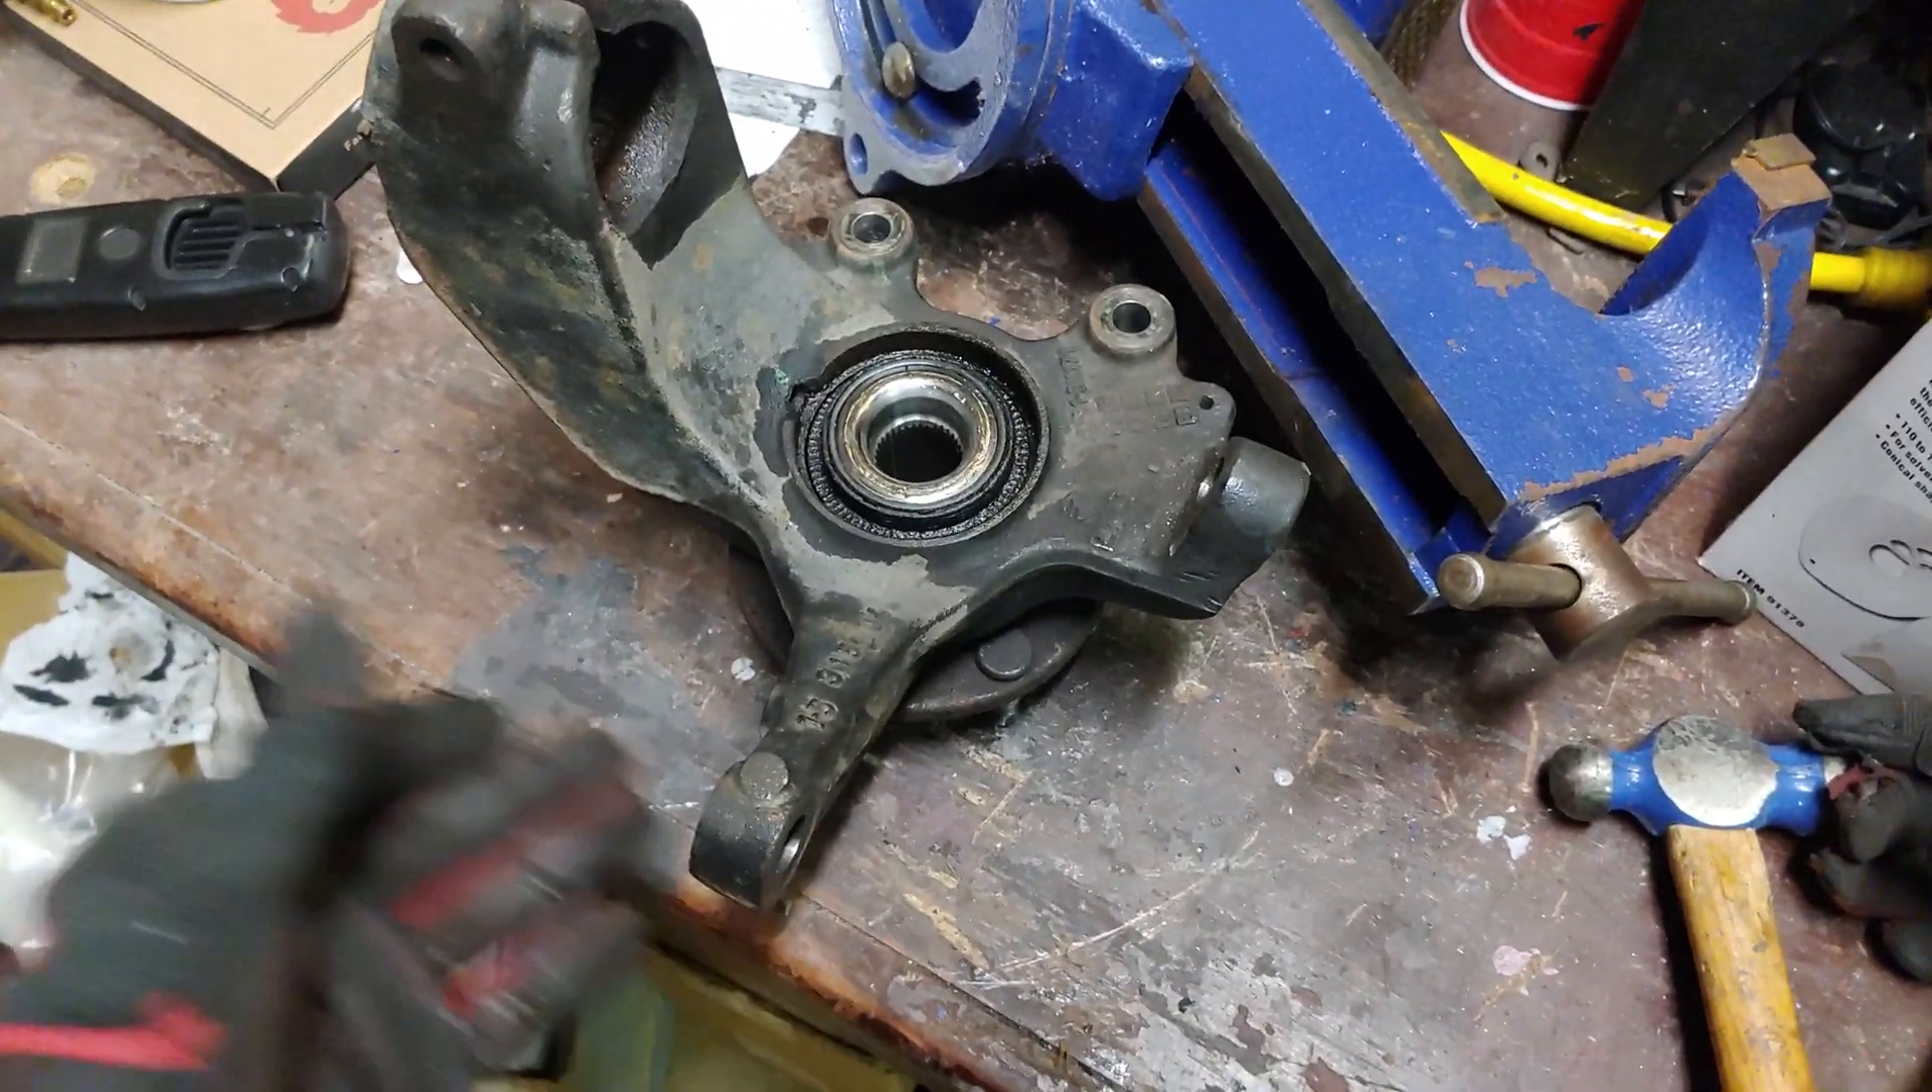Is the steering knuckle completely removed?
Yes.